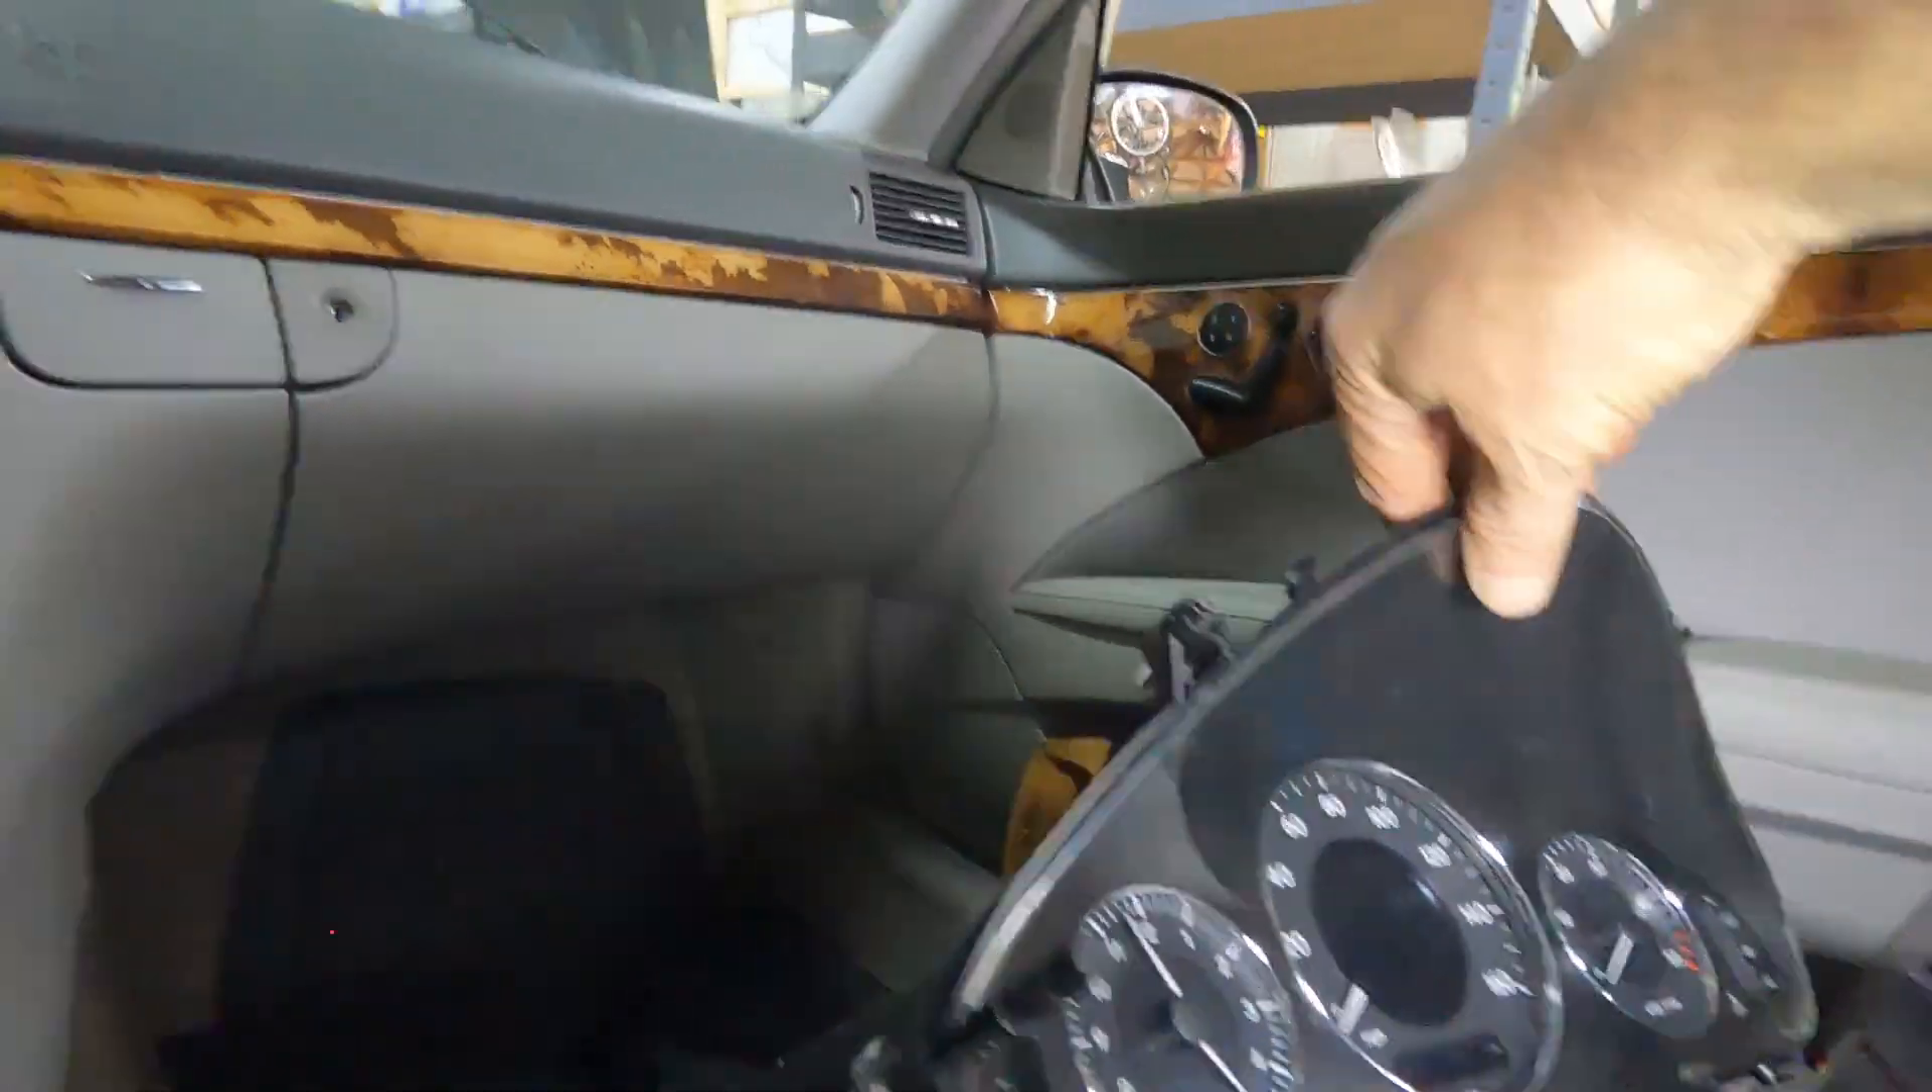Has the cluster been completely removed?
Yes.